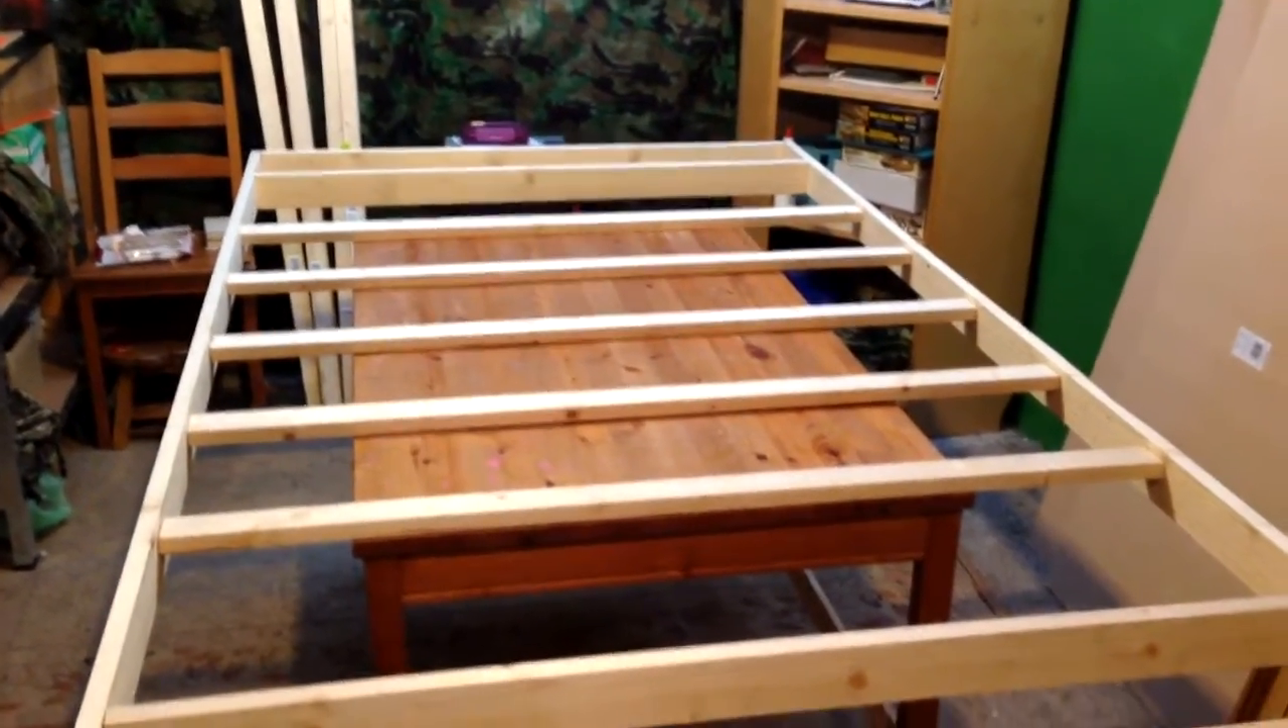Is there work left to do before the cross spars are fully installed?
No.